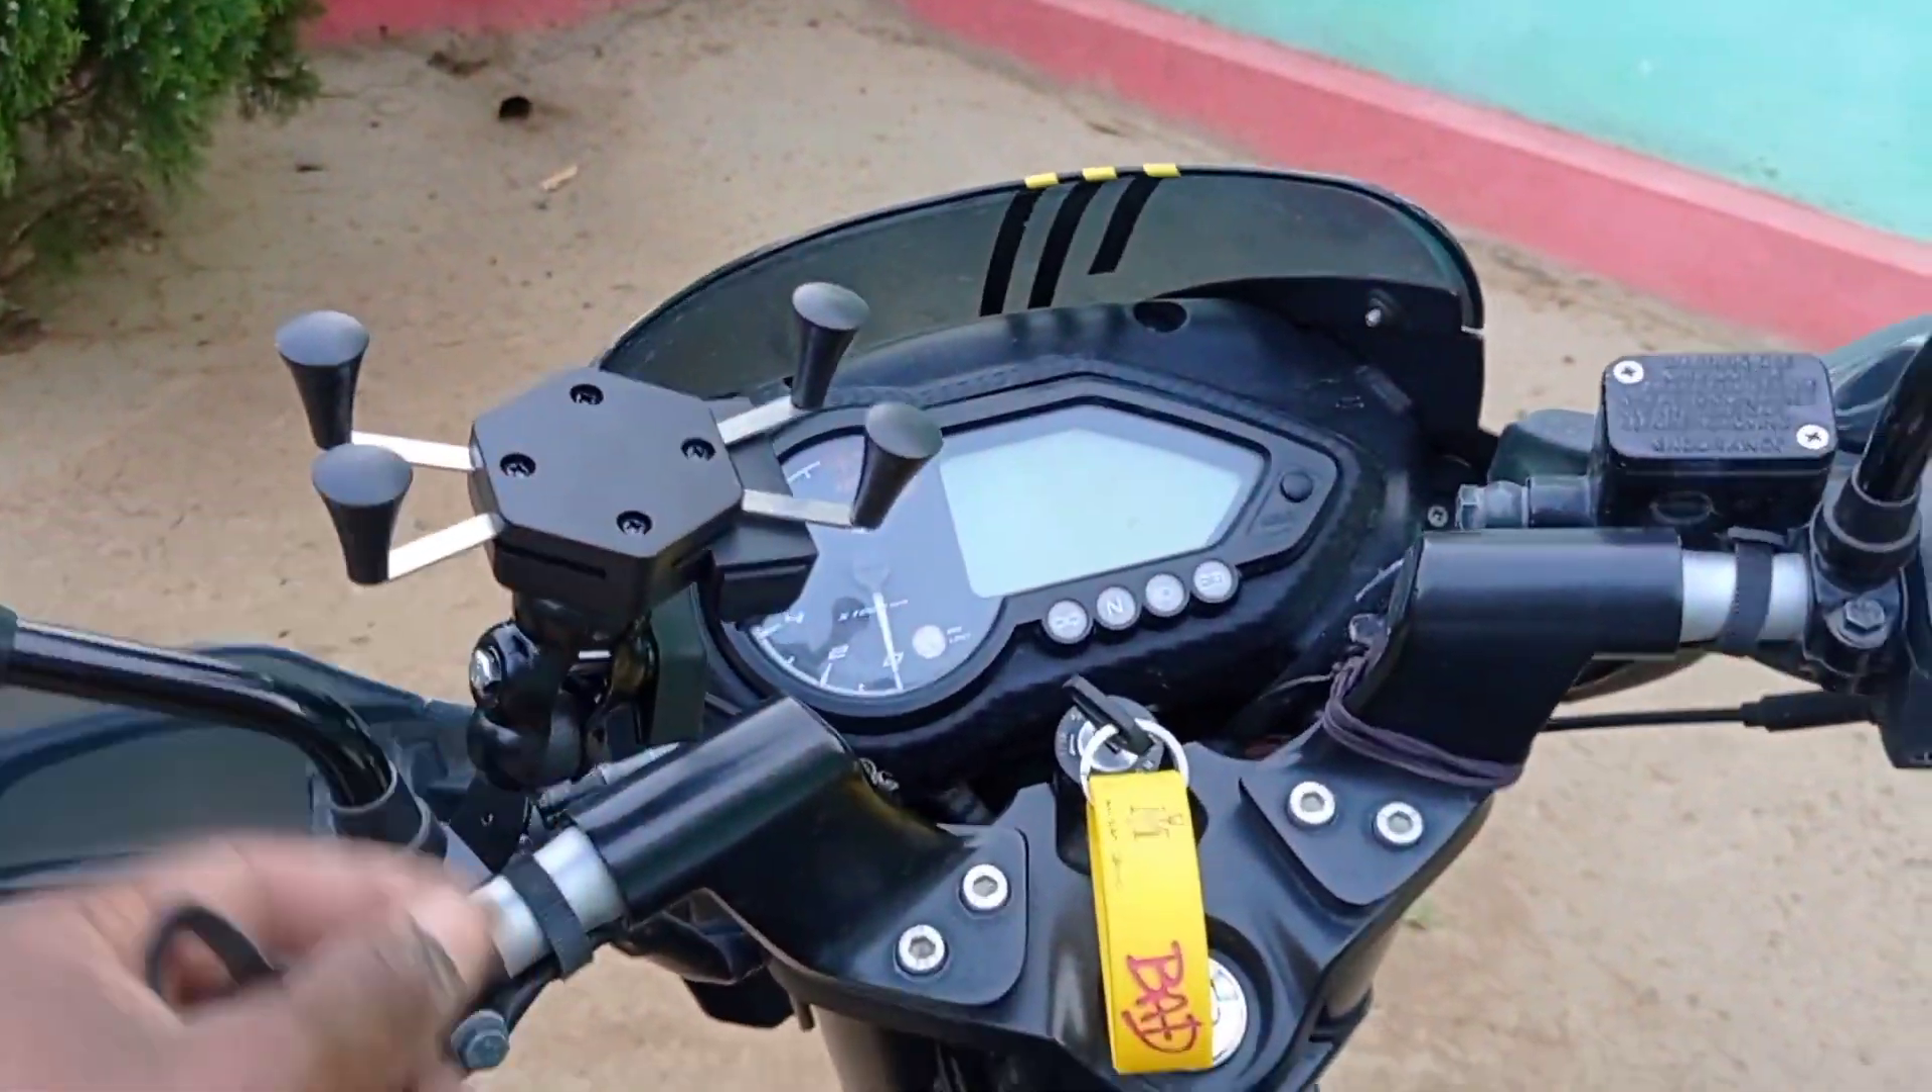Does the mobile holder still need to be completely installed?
No.